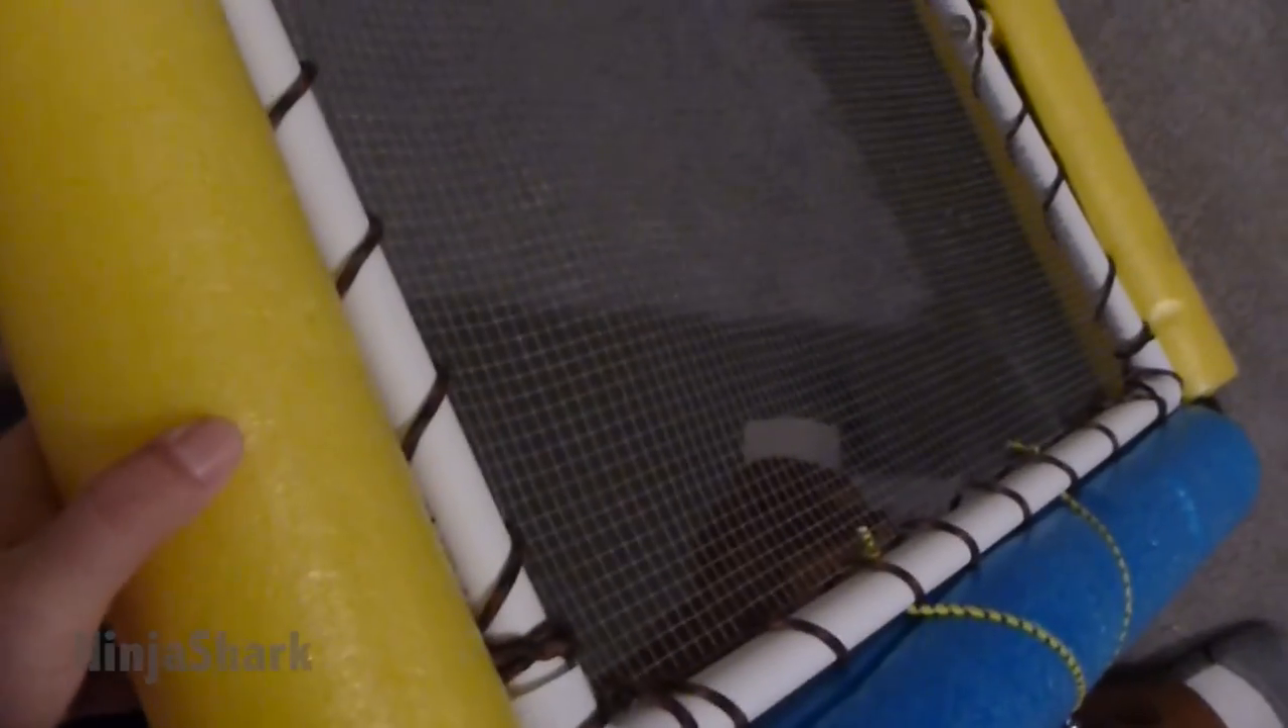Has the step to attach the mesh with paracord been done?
Yes.